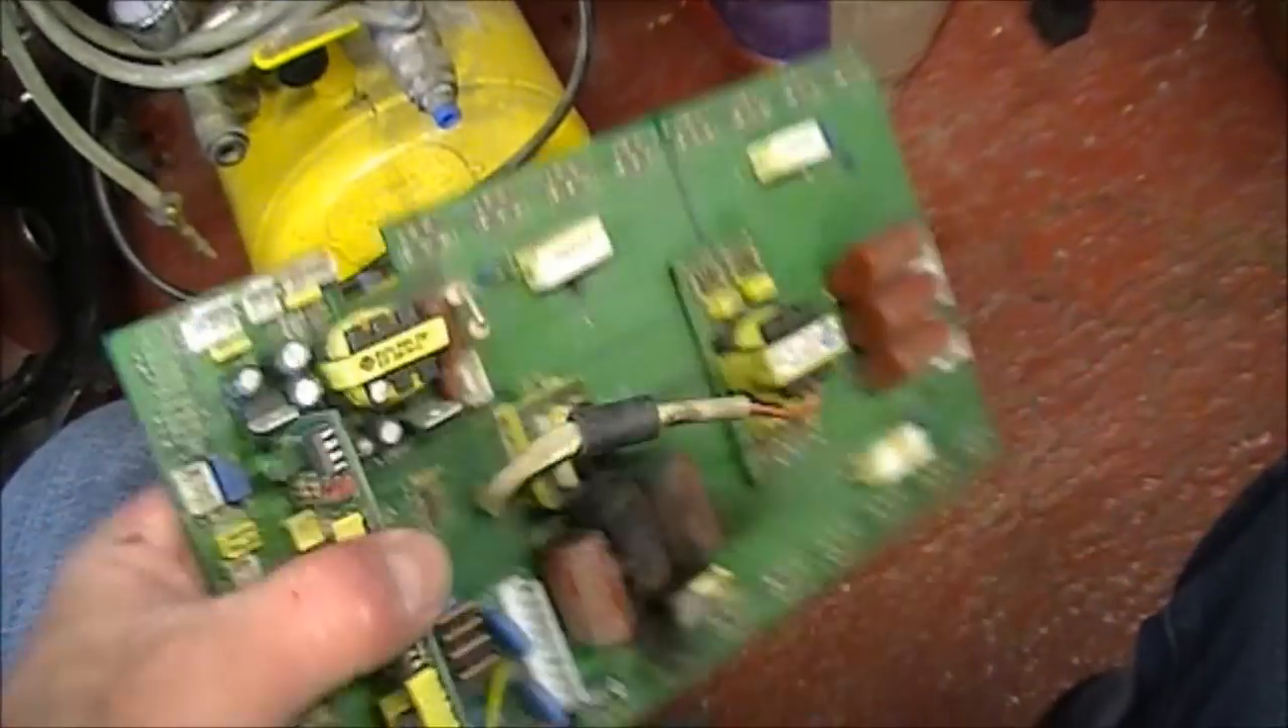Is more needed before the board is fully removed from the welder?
No.